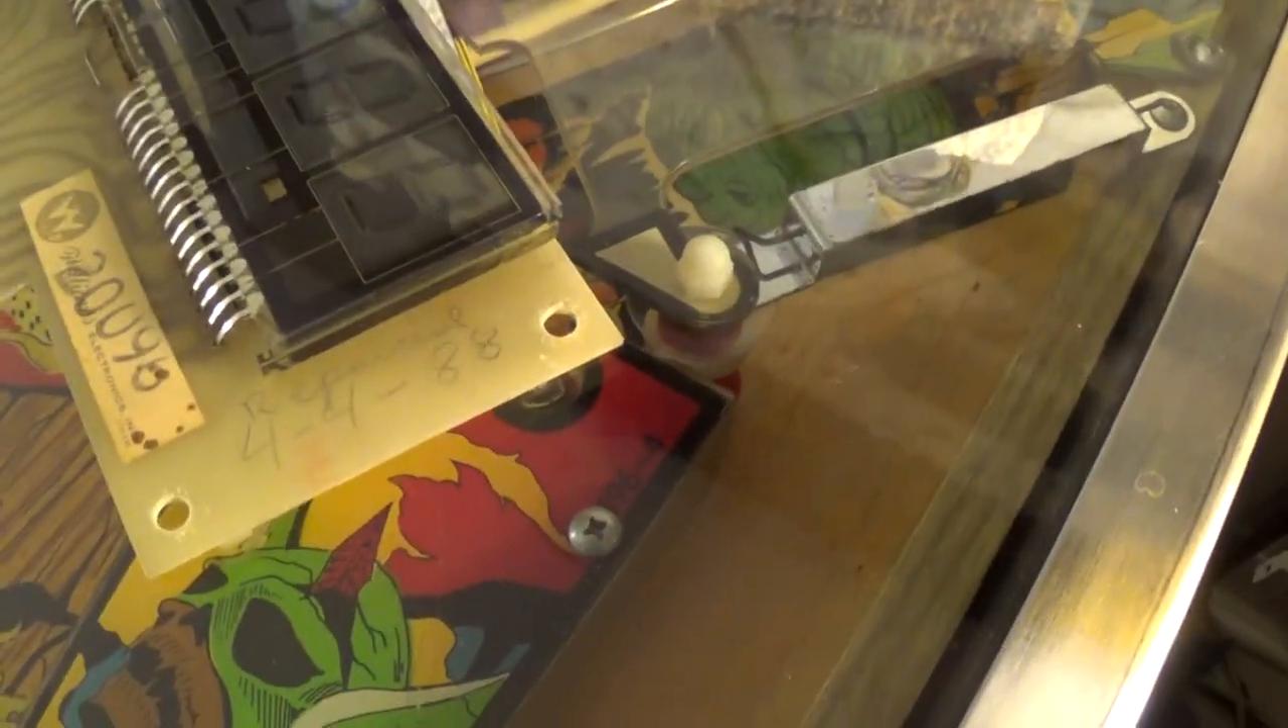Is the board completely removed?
Yes.